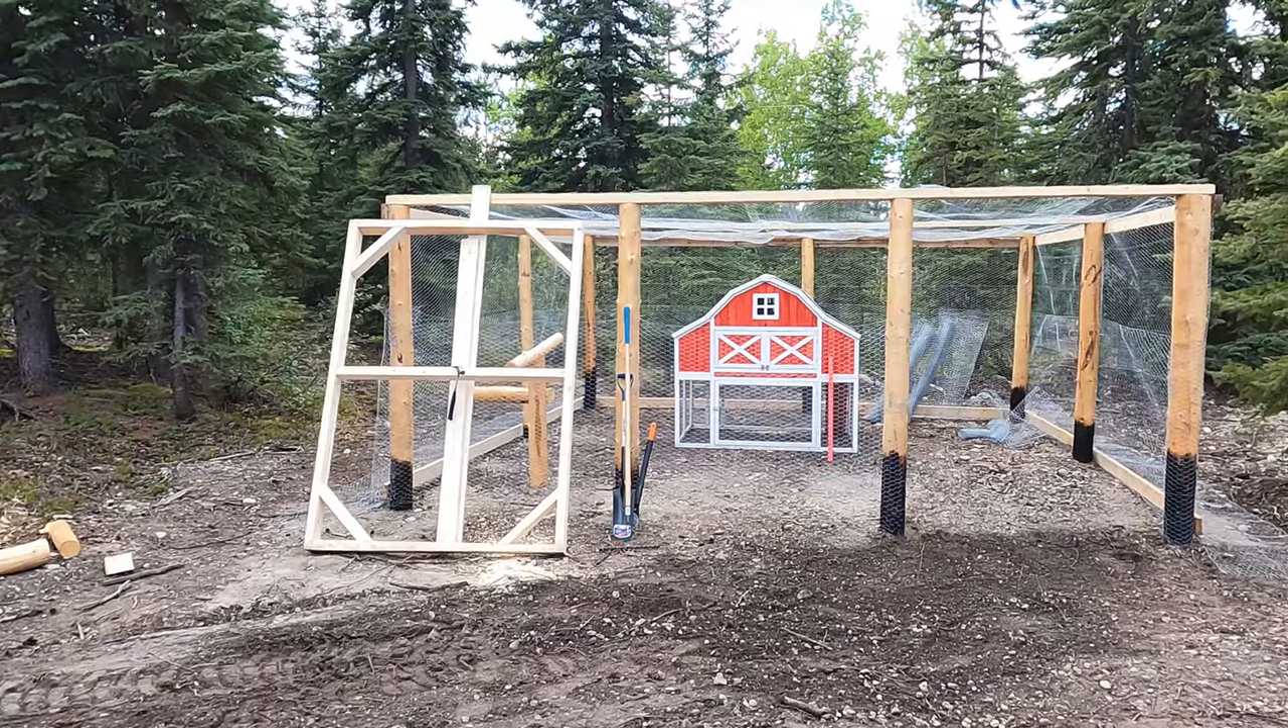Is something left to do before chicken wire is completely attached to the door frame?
Yes.